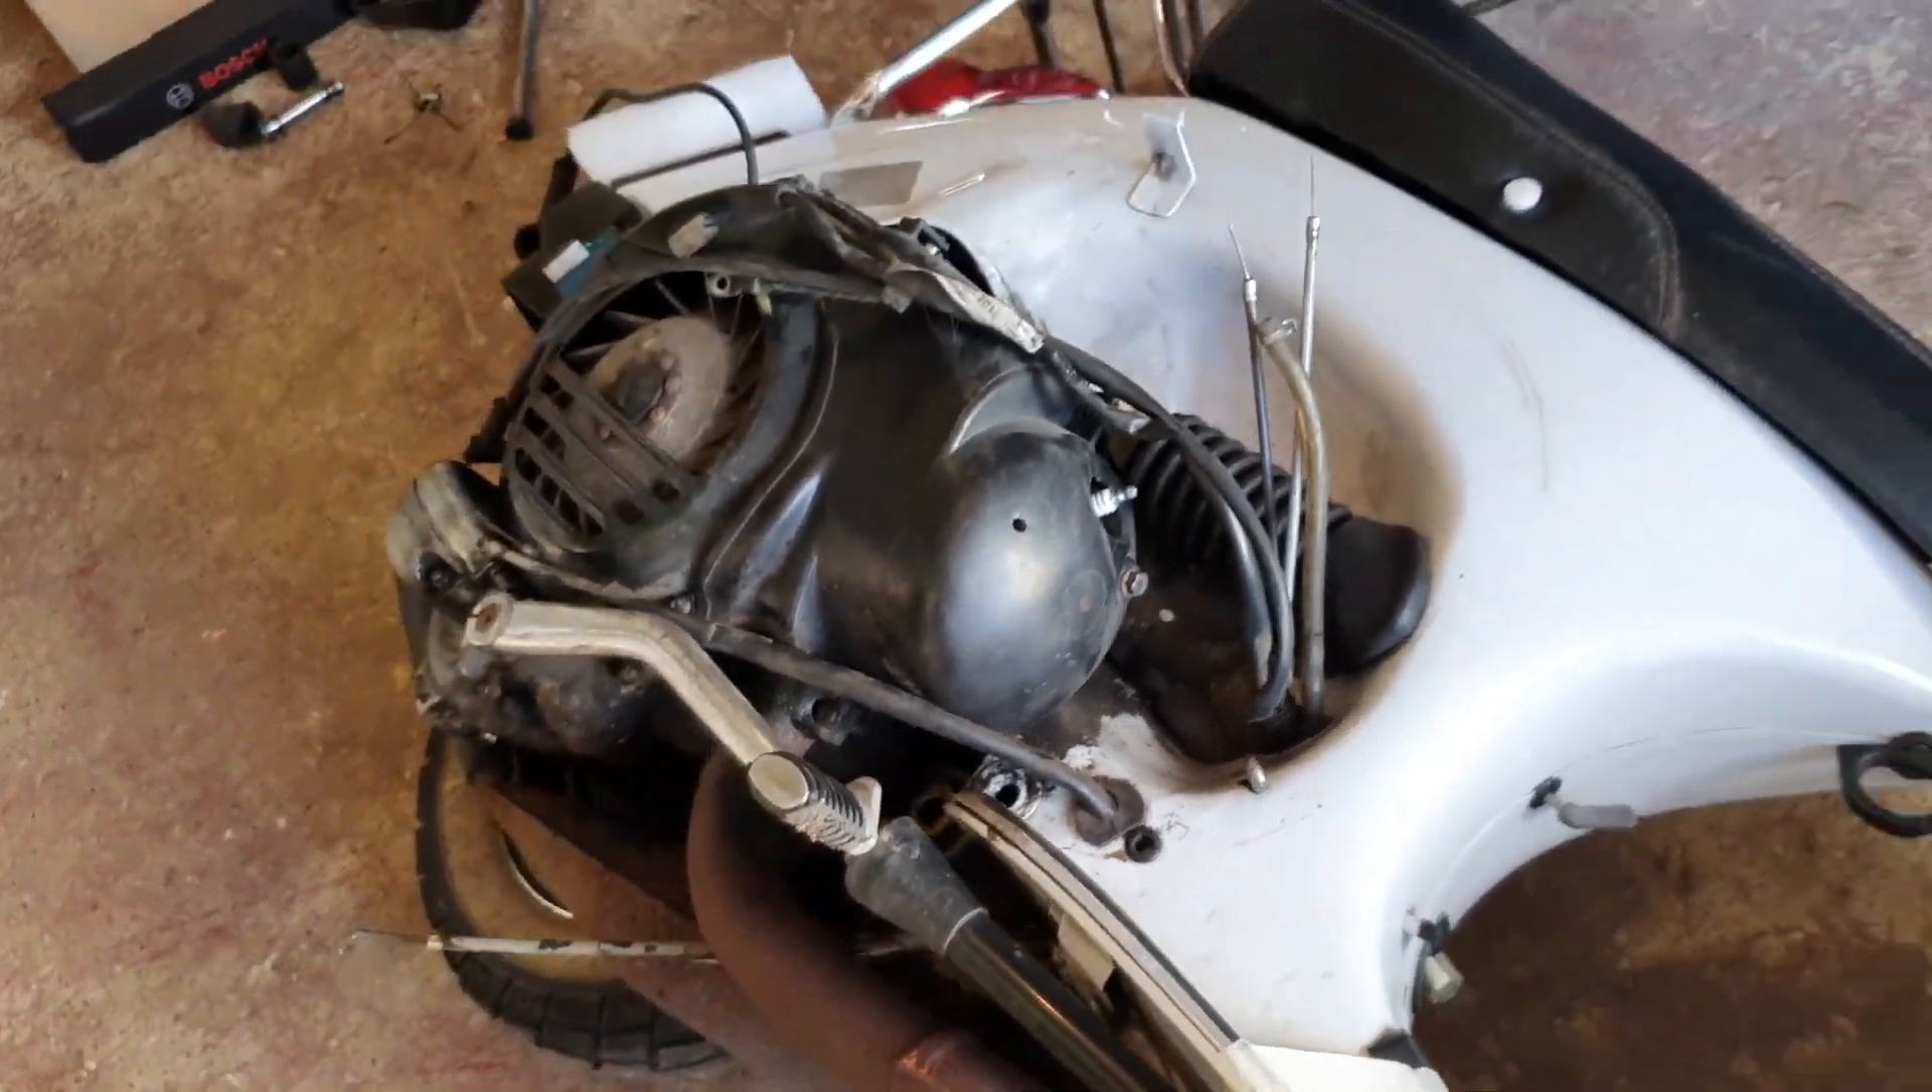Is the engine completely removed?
No.